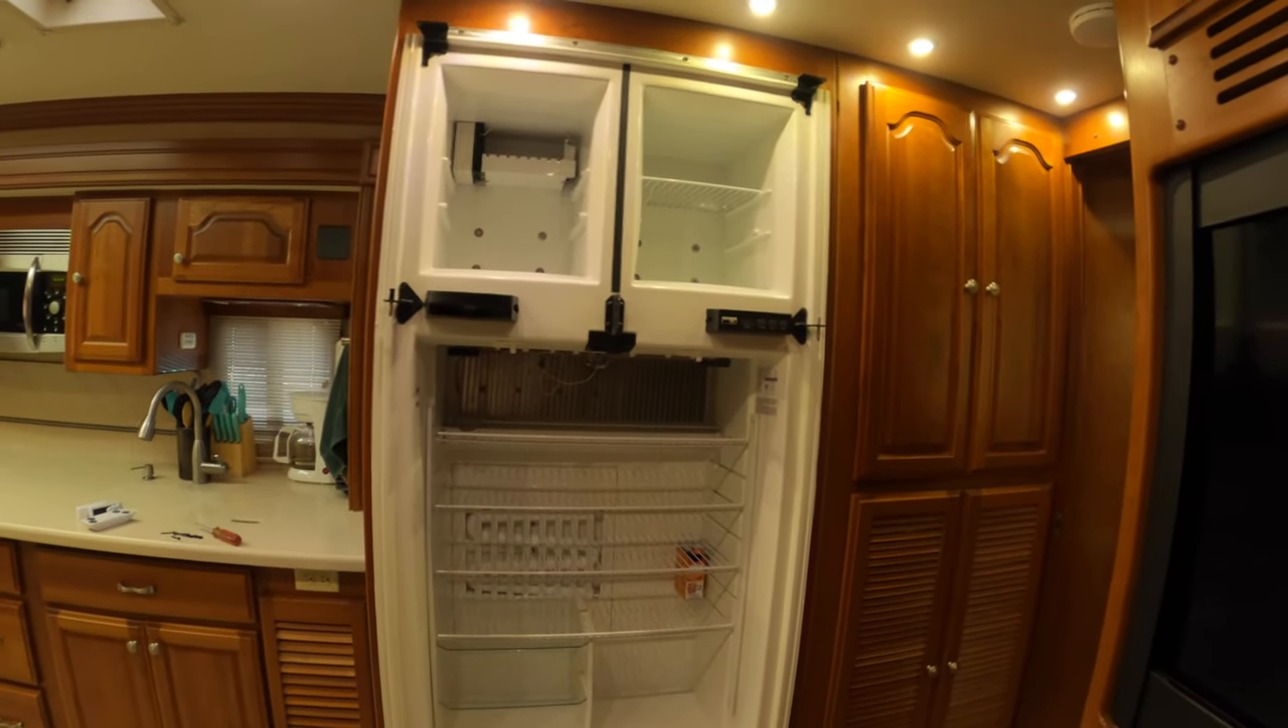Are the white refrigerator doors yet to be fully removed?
No.